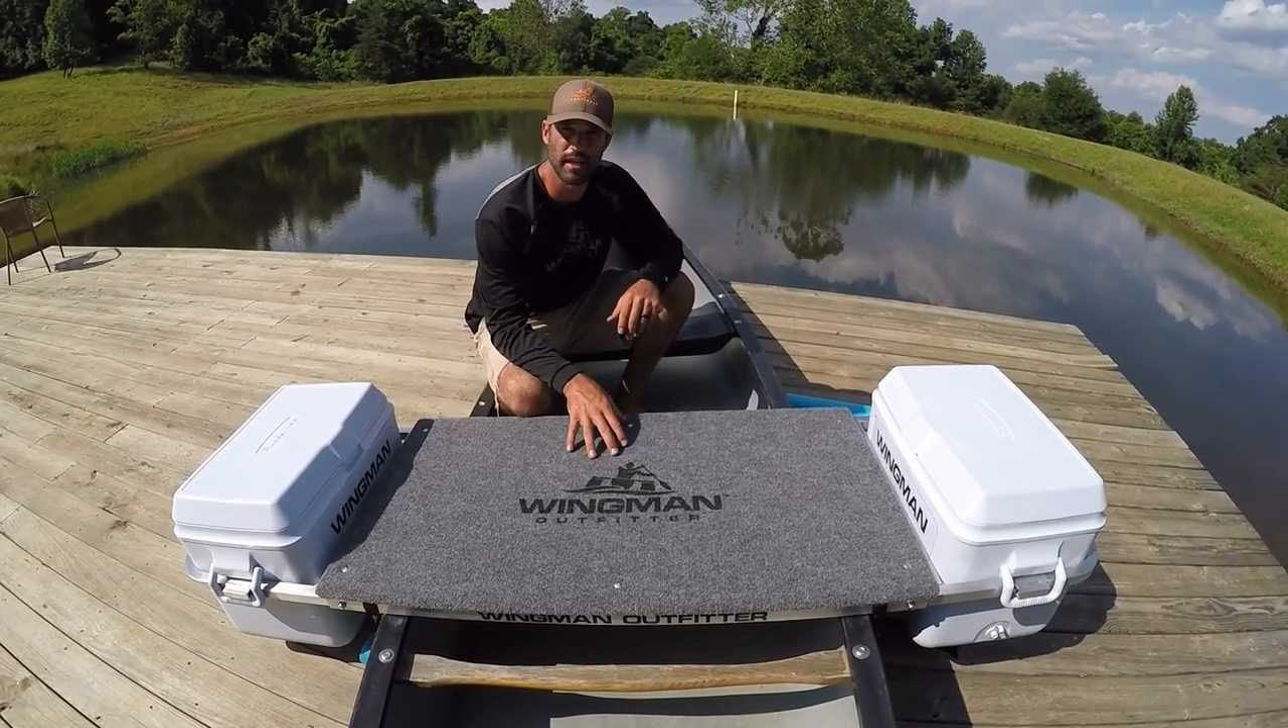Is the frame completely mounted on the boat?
Yes.